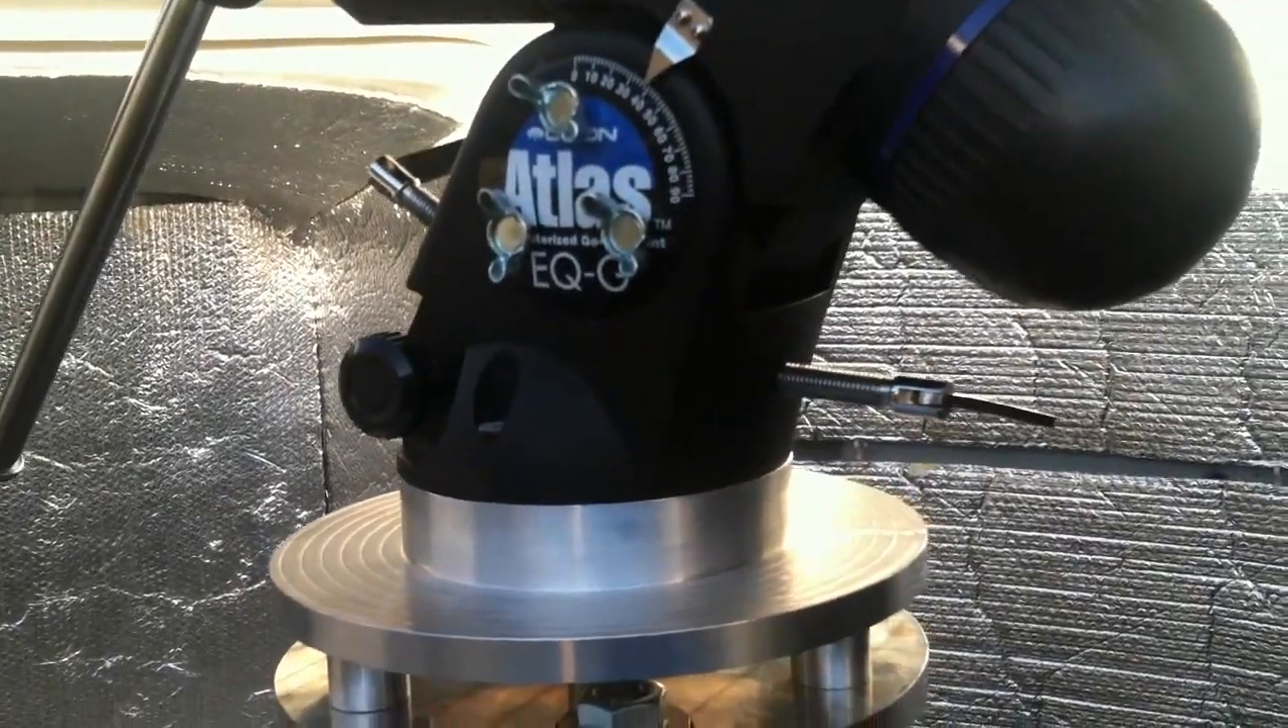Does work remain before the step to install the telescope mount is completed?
No.